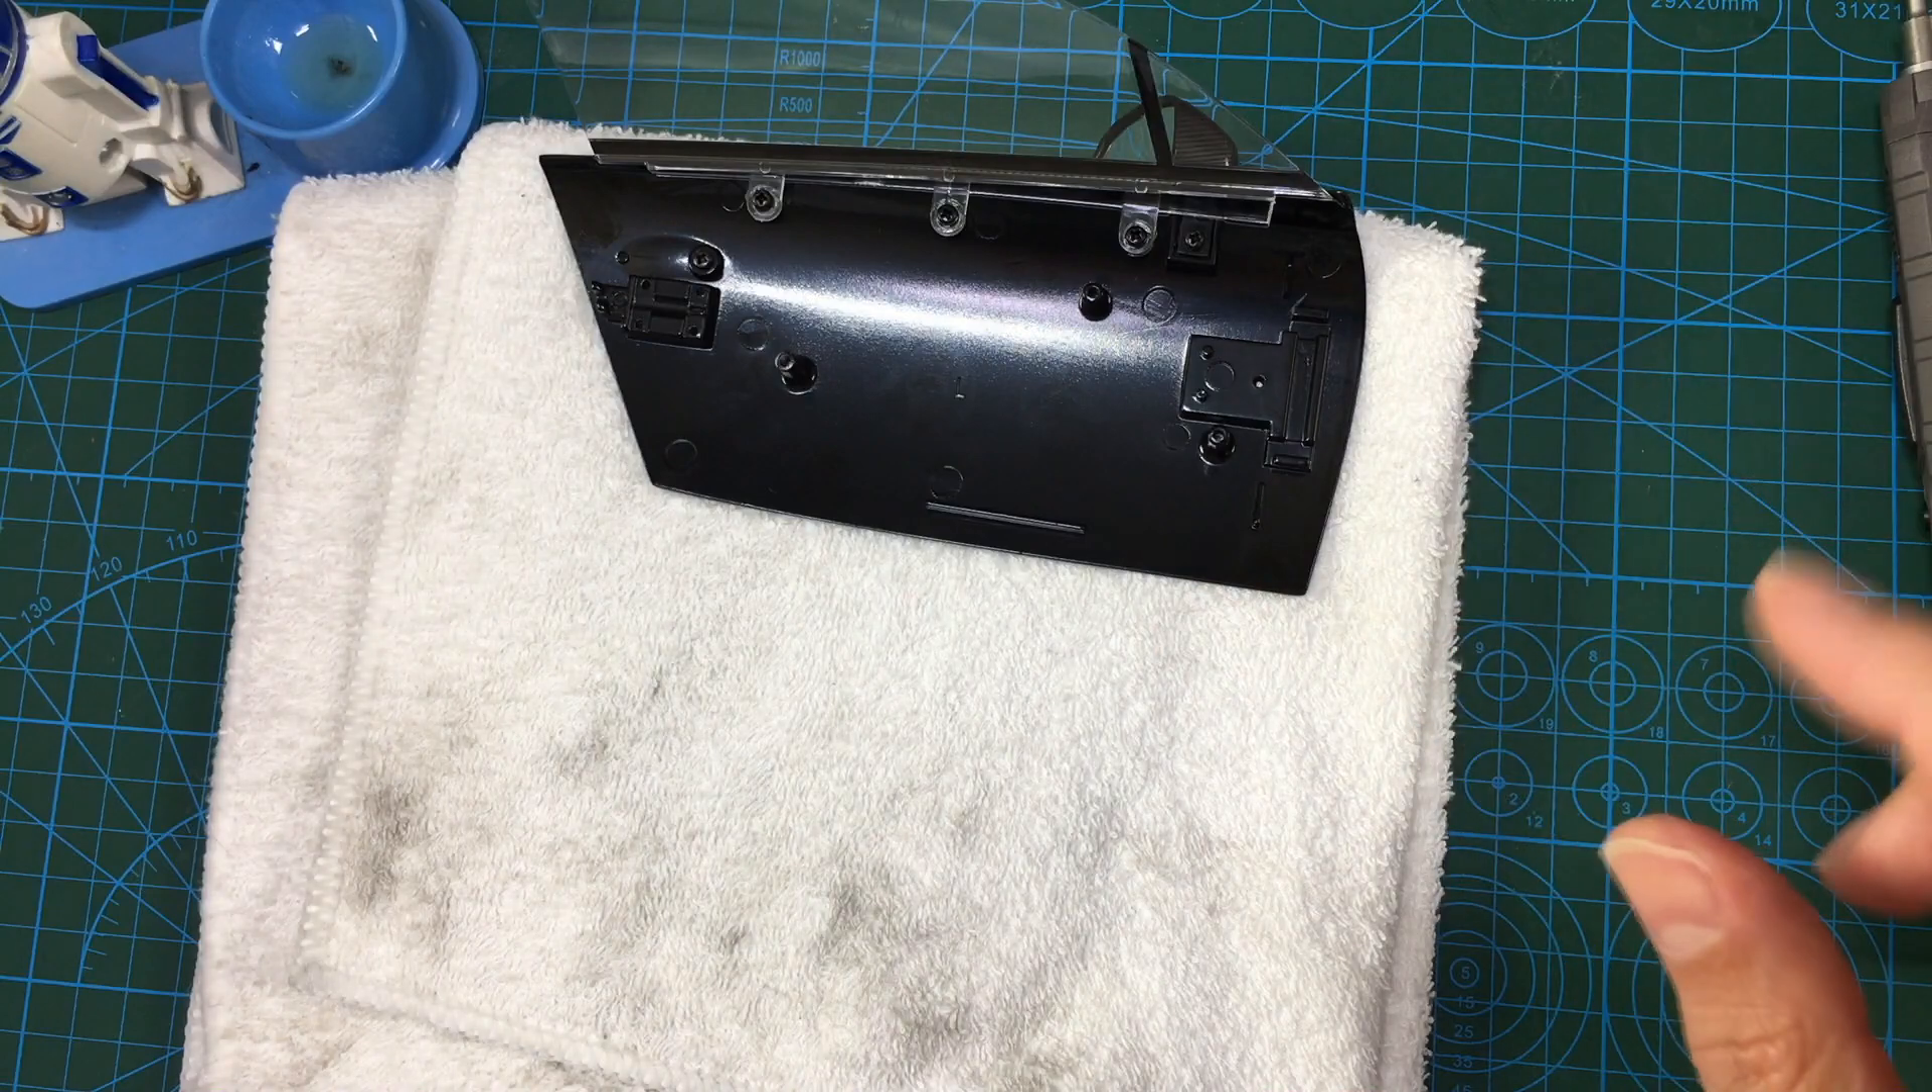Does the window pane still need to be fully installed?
No.